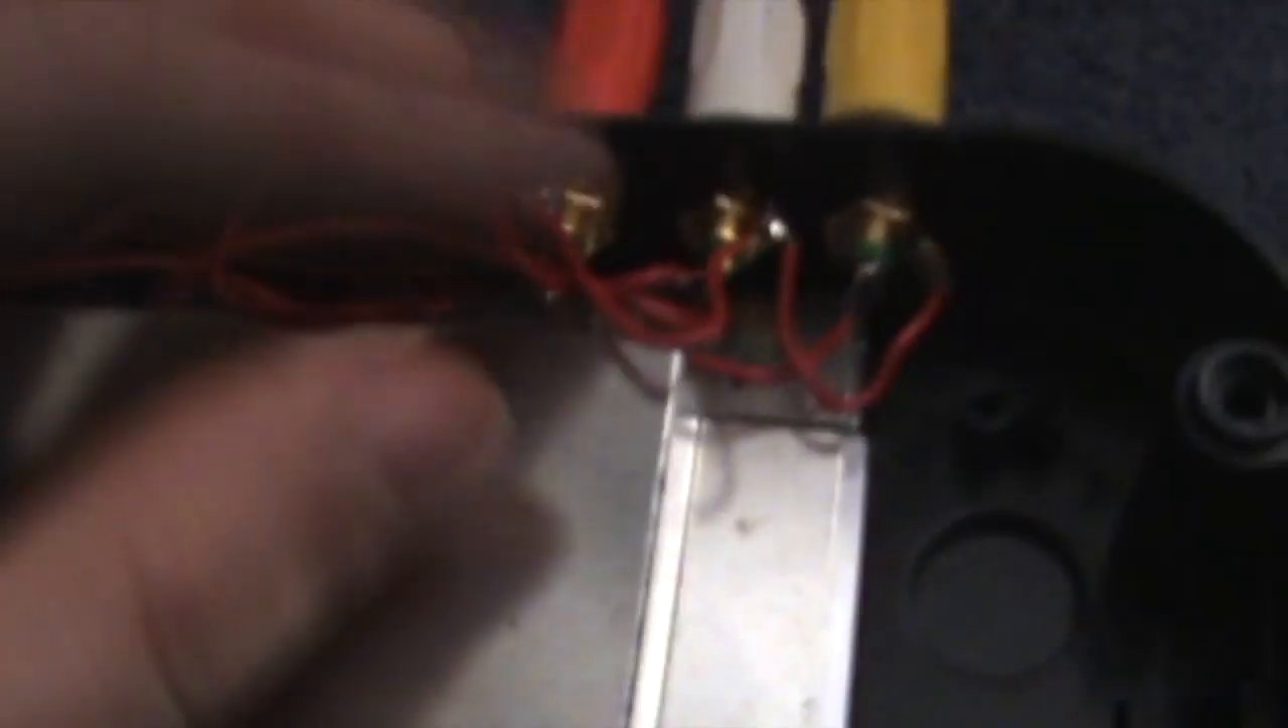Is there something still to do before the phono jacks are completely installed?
No.